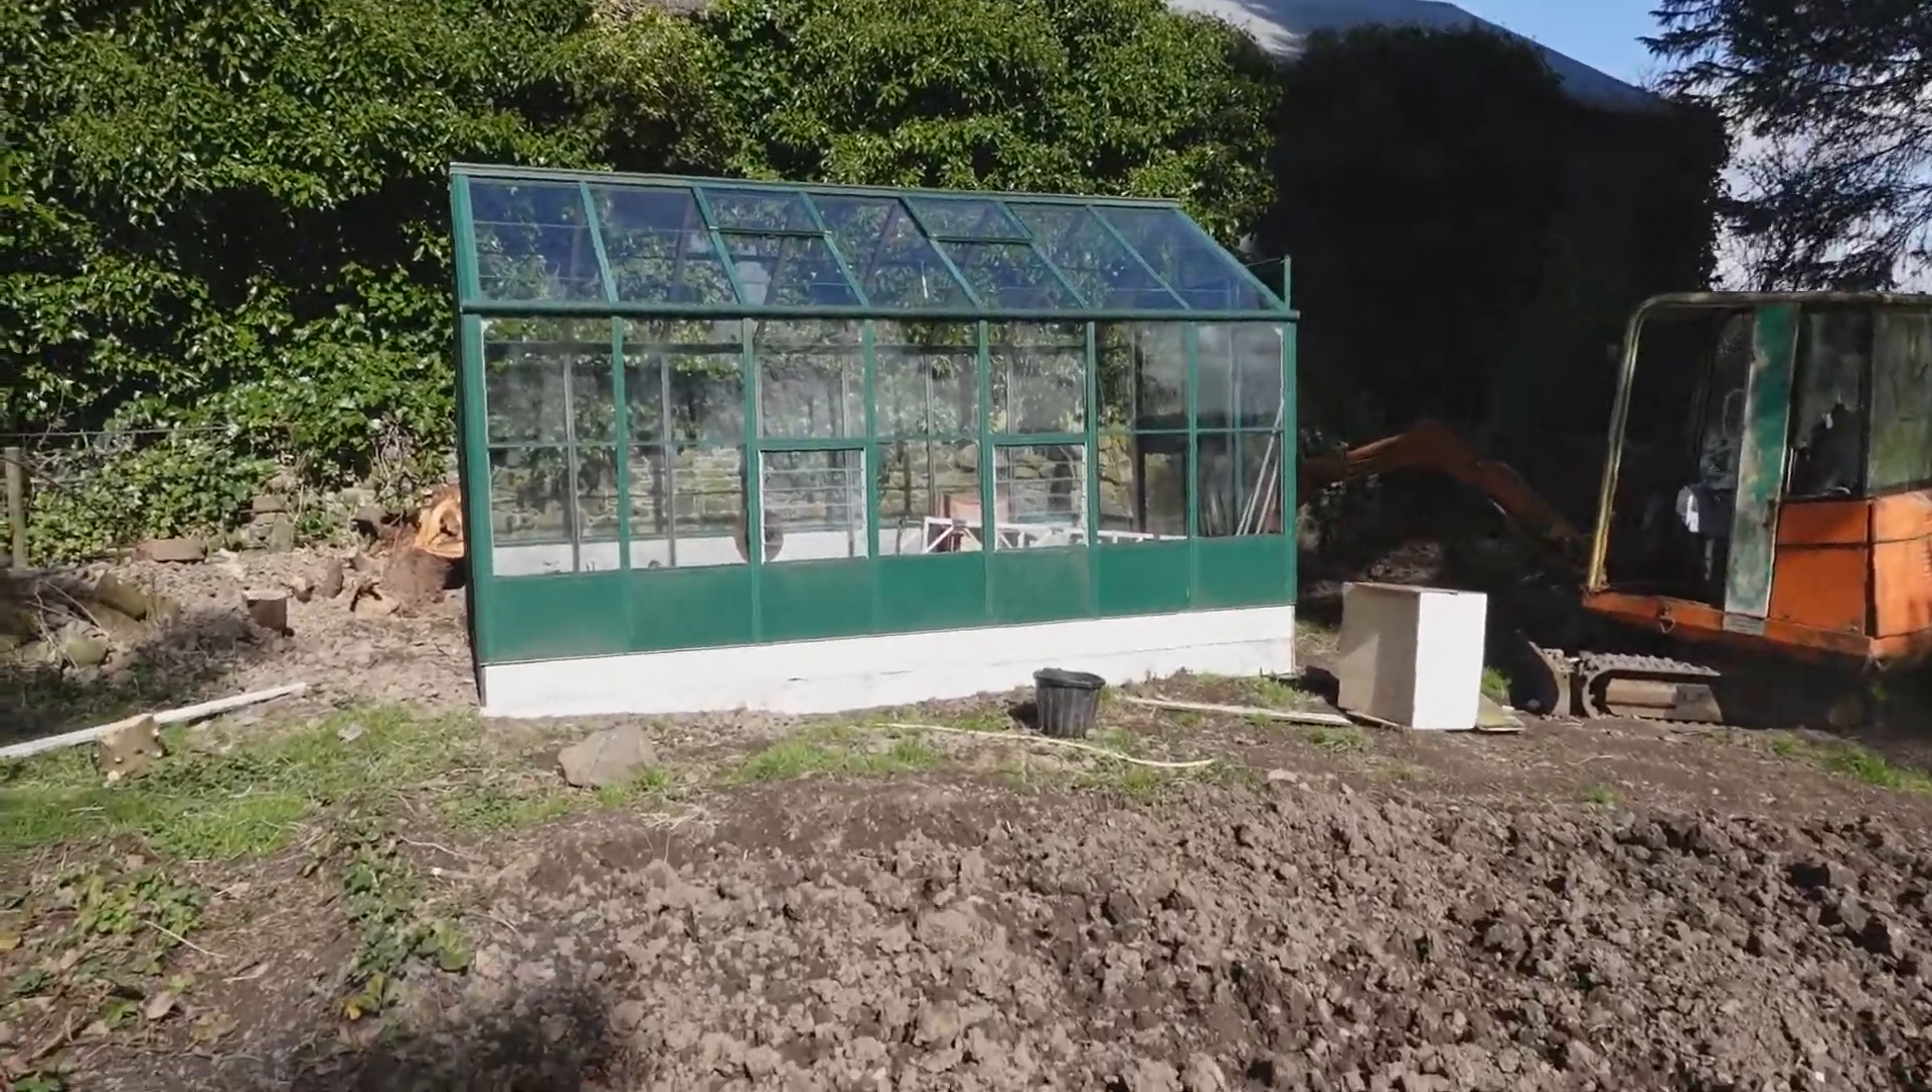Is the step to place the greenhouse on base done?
Yes.